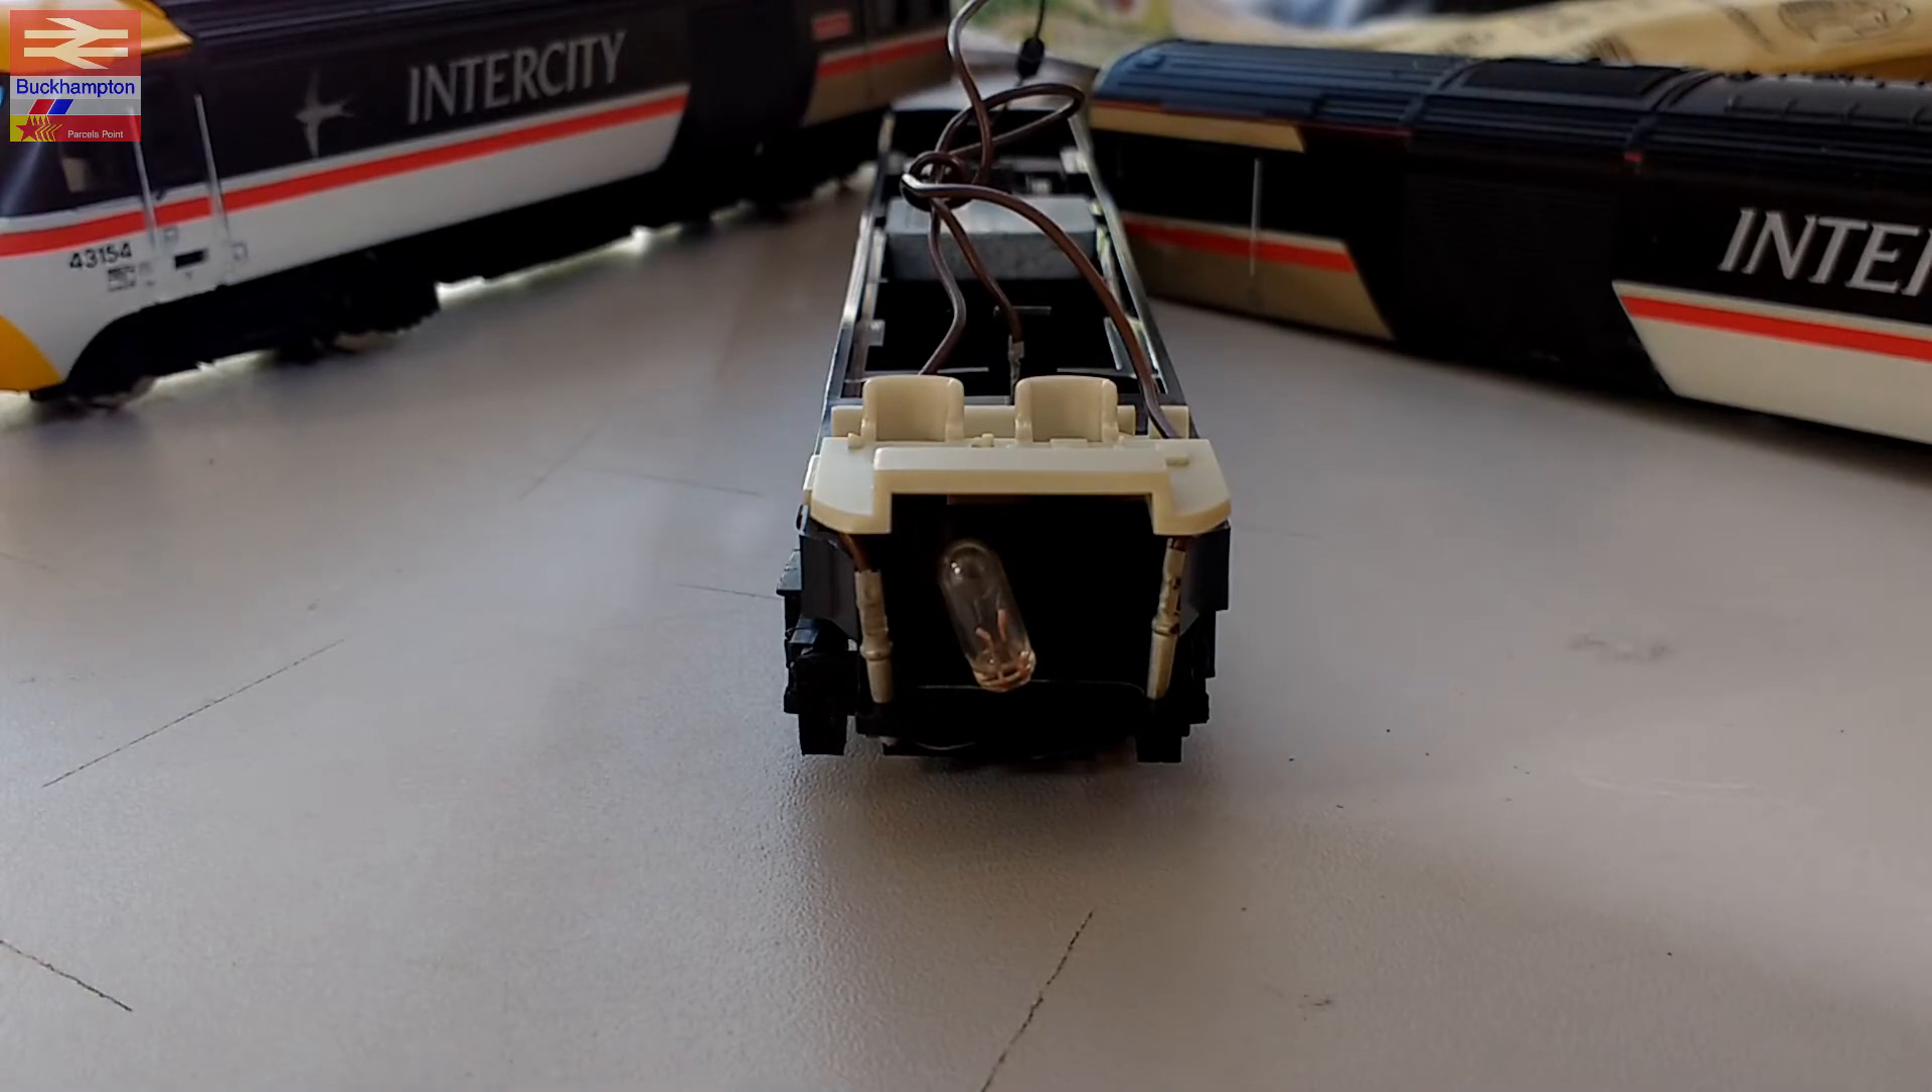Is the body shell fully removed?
Yes.